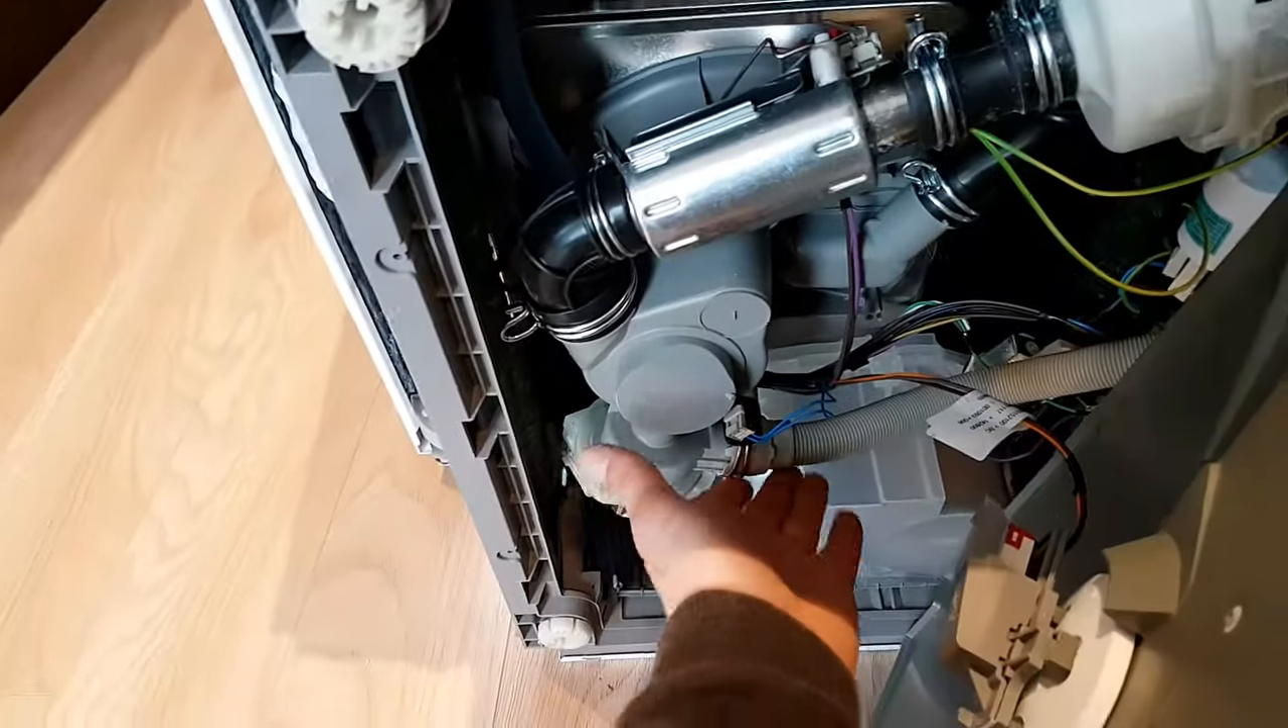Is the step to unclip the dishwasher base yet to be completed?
No.